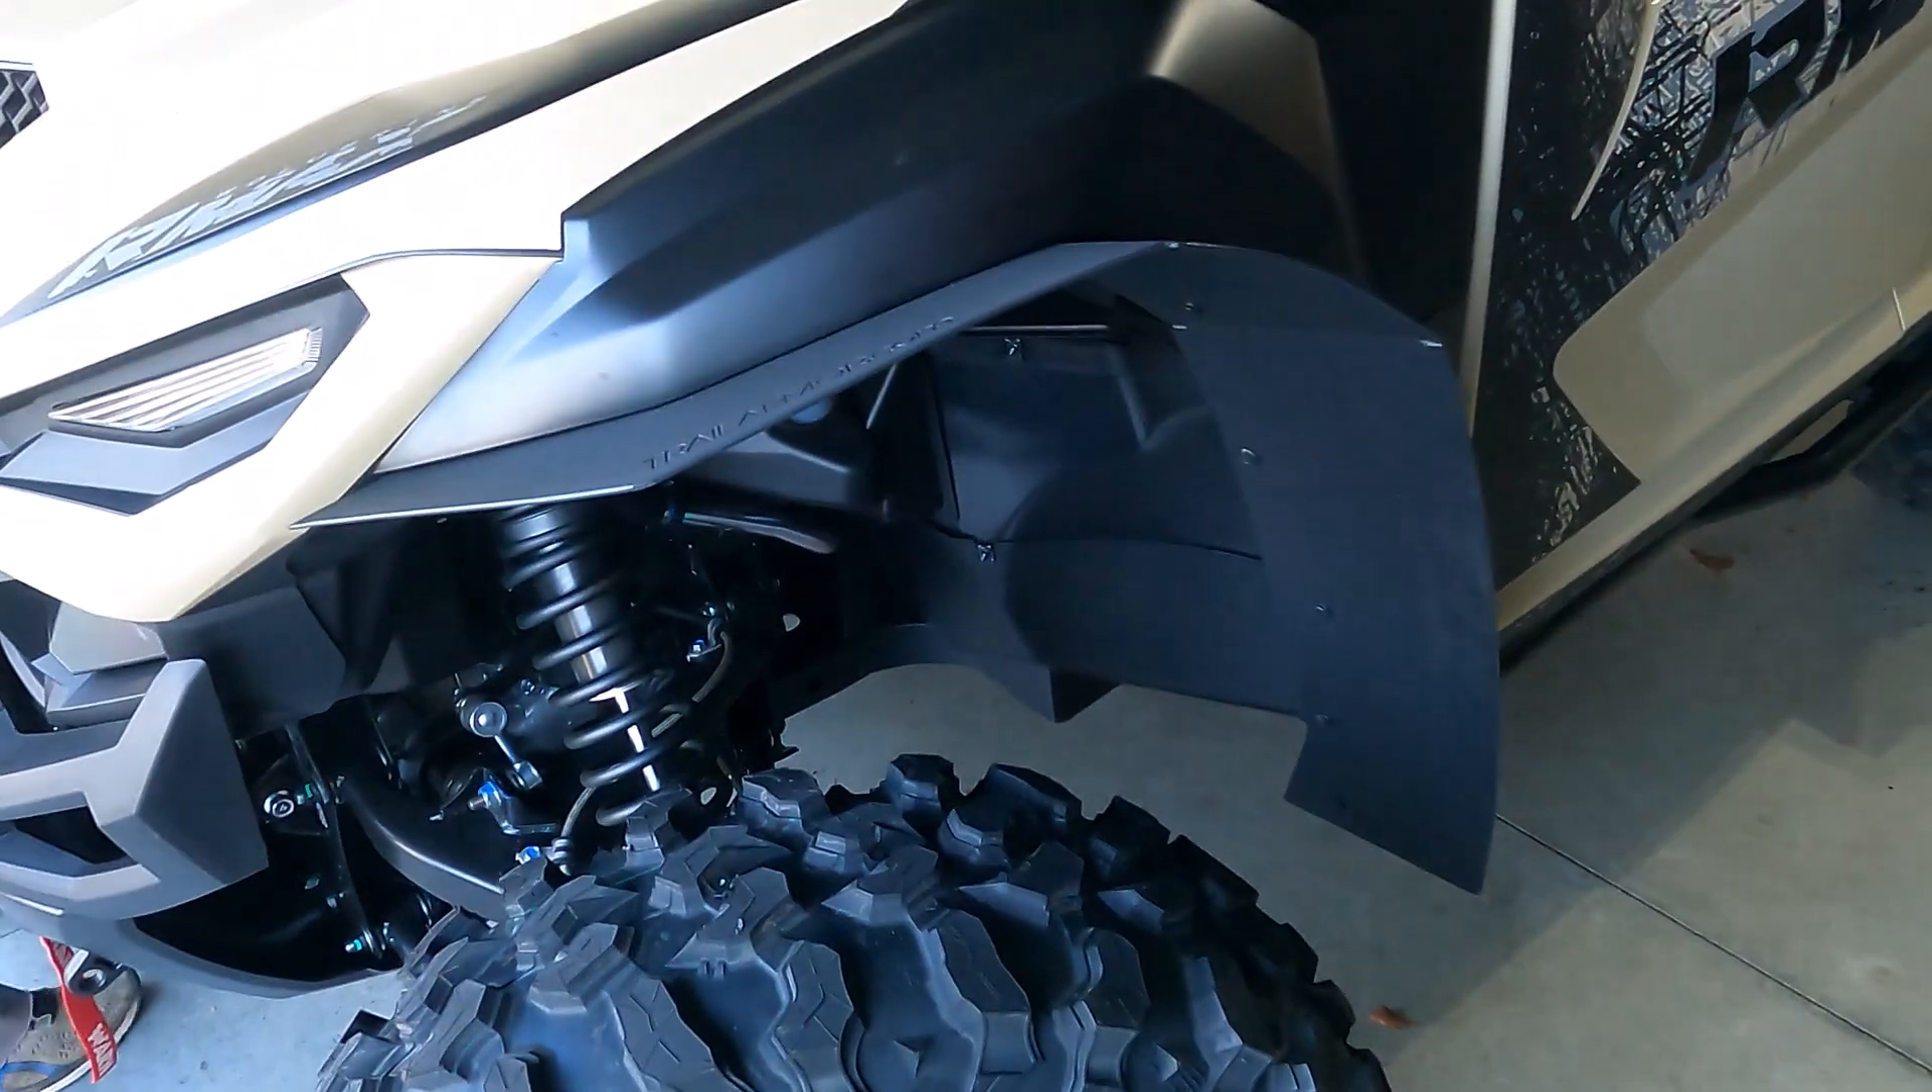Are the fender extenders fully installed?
Yes.